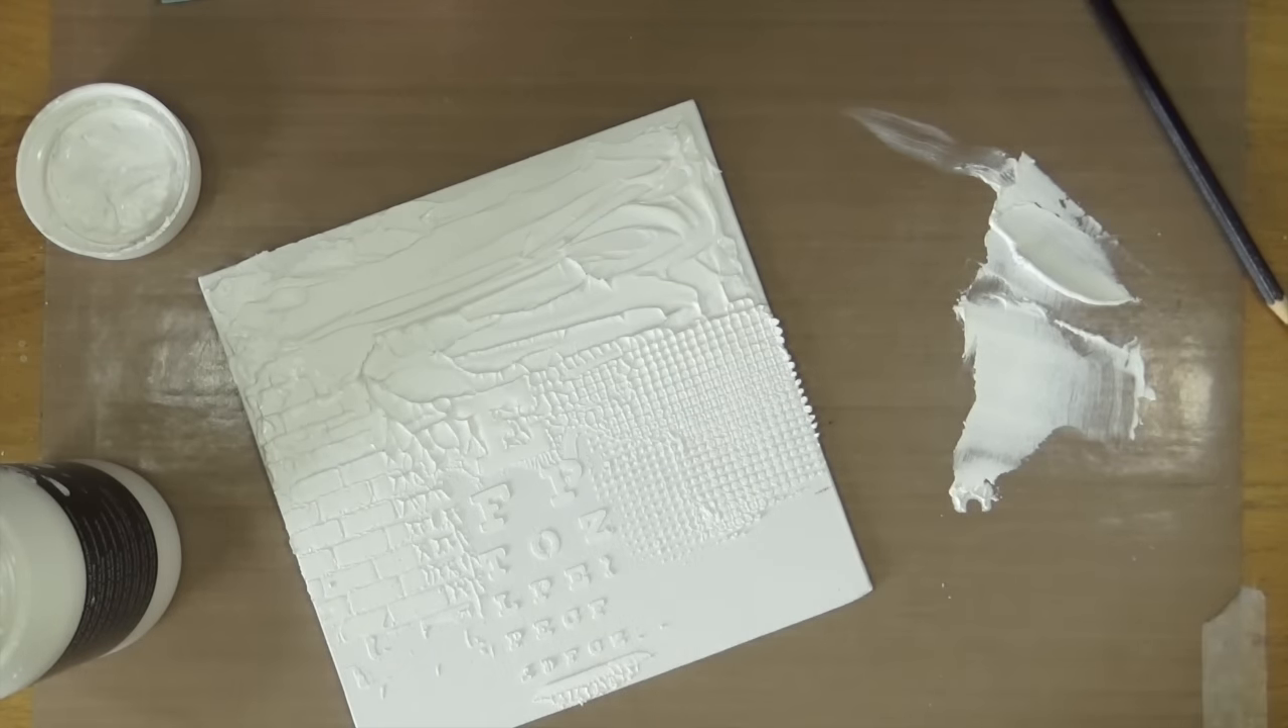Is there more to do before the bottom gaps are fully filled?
Yes.